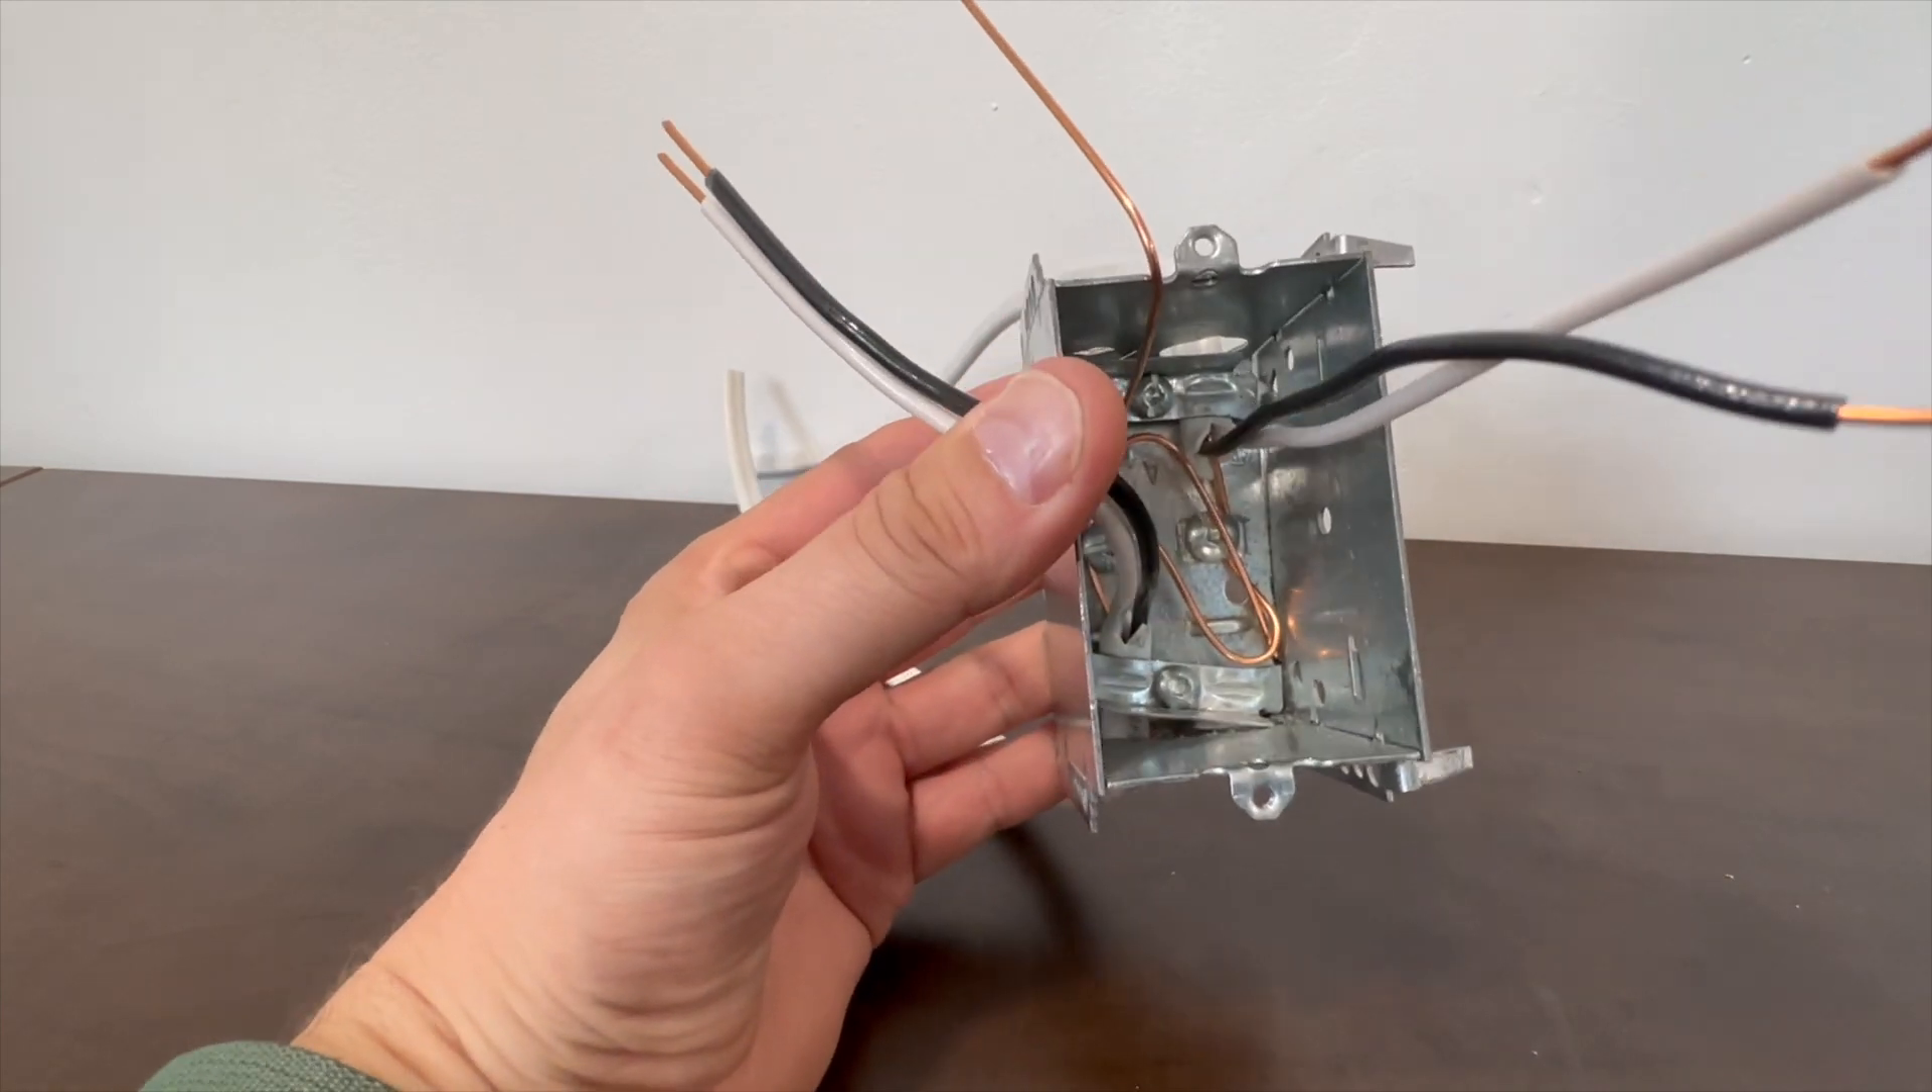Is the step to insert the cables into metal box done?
Yes.